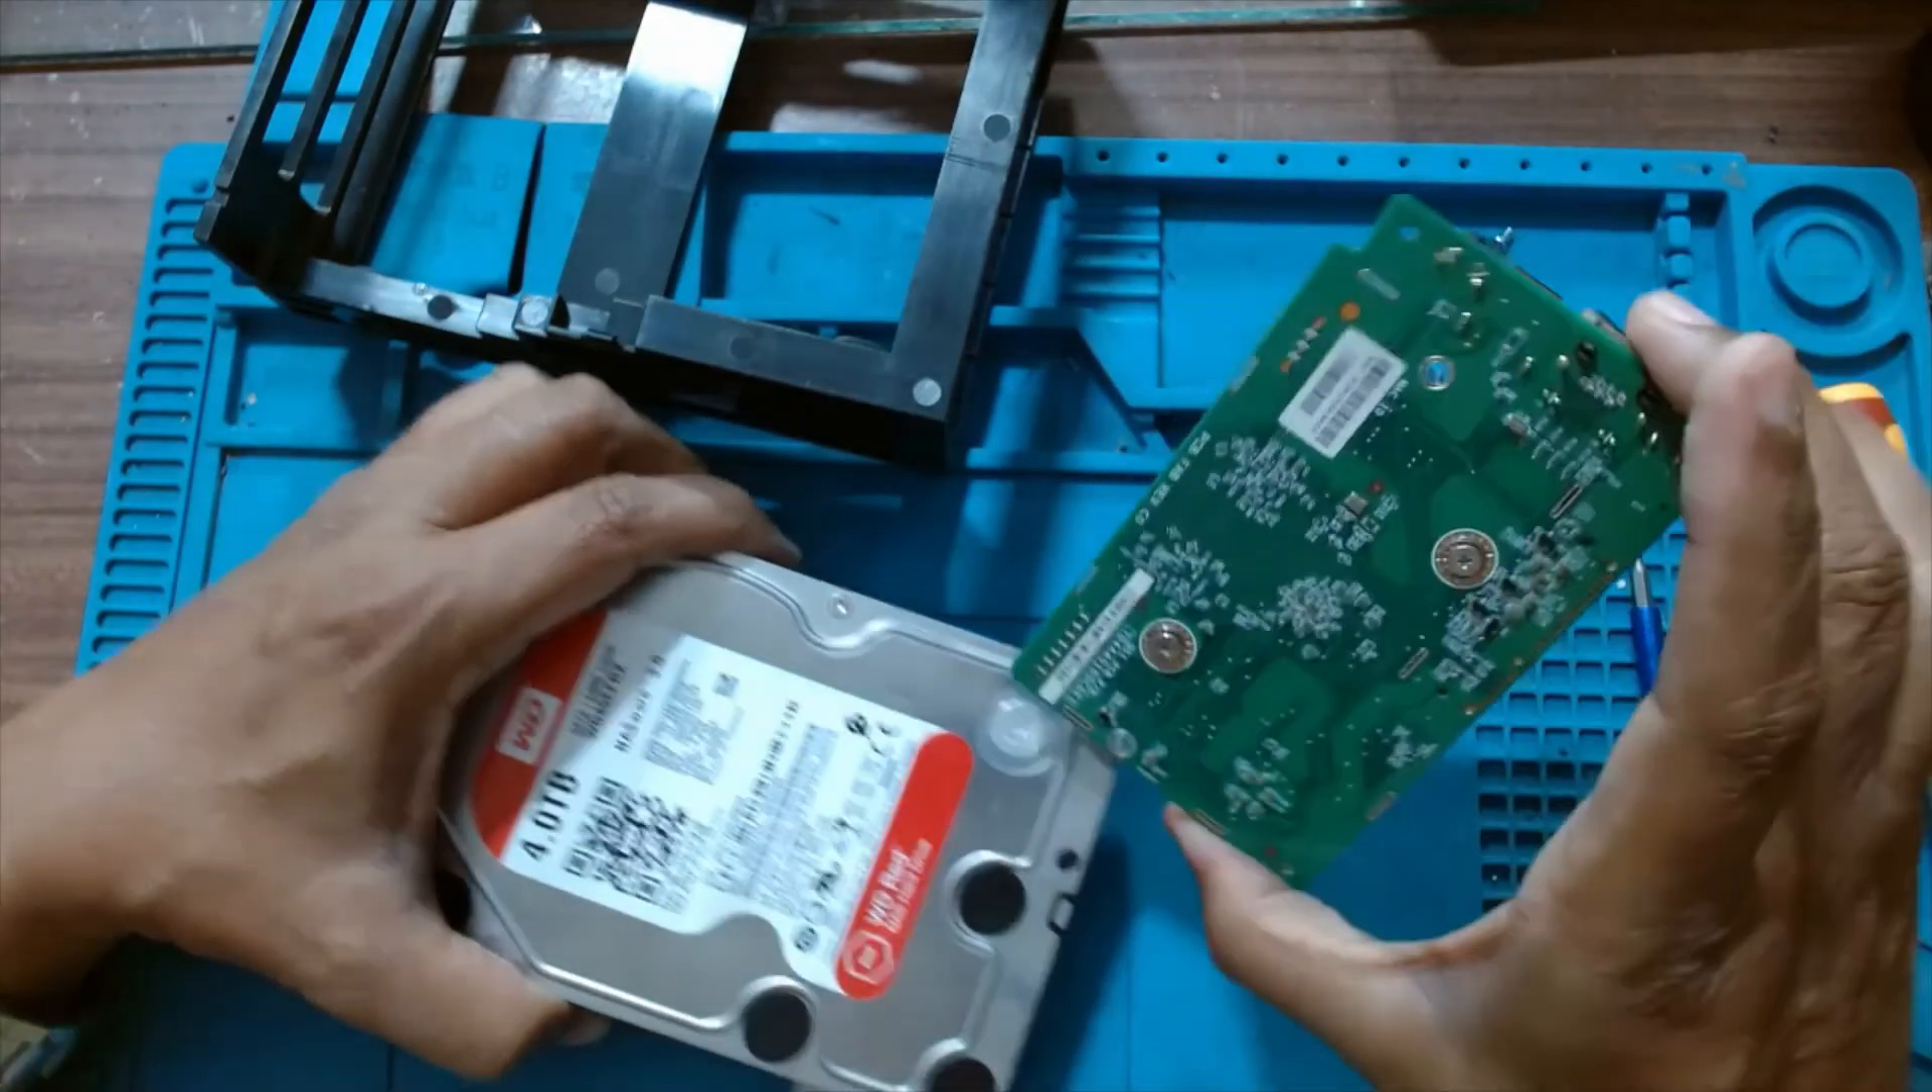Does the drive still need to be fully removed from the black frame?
No.